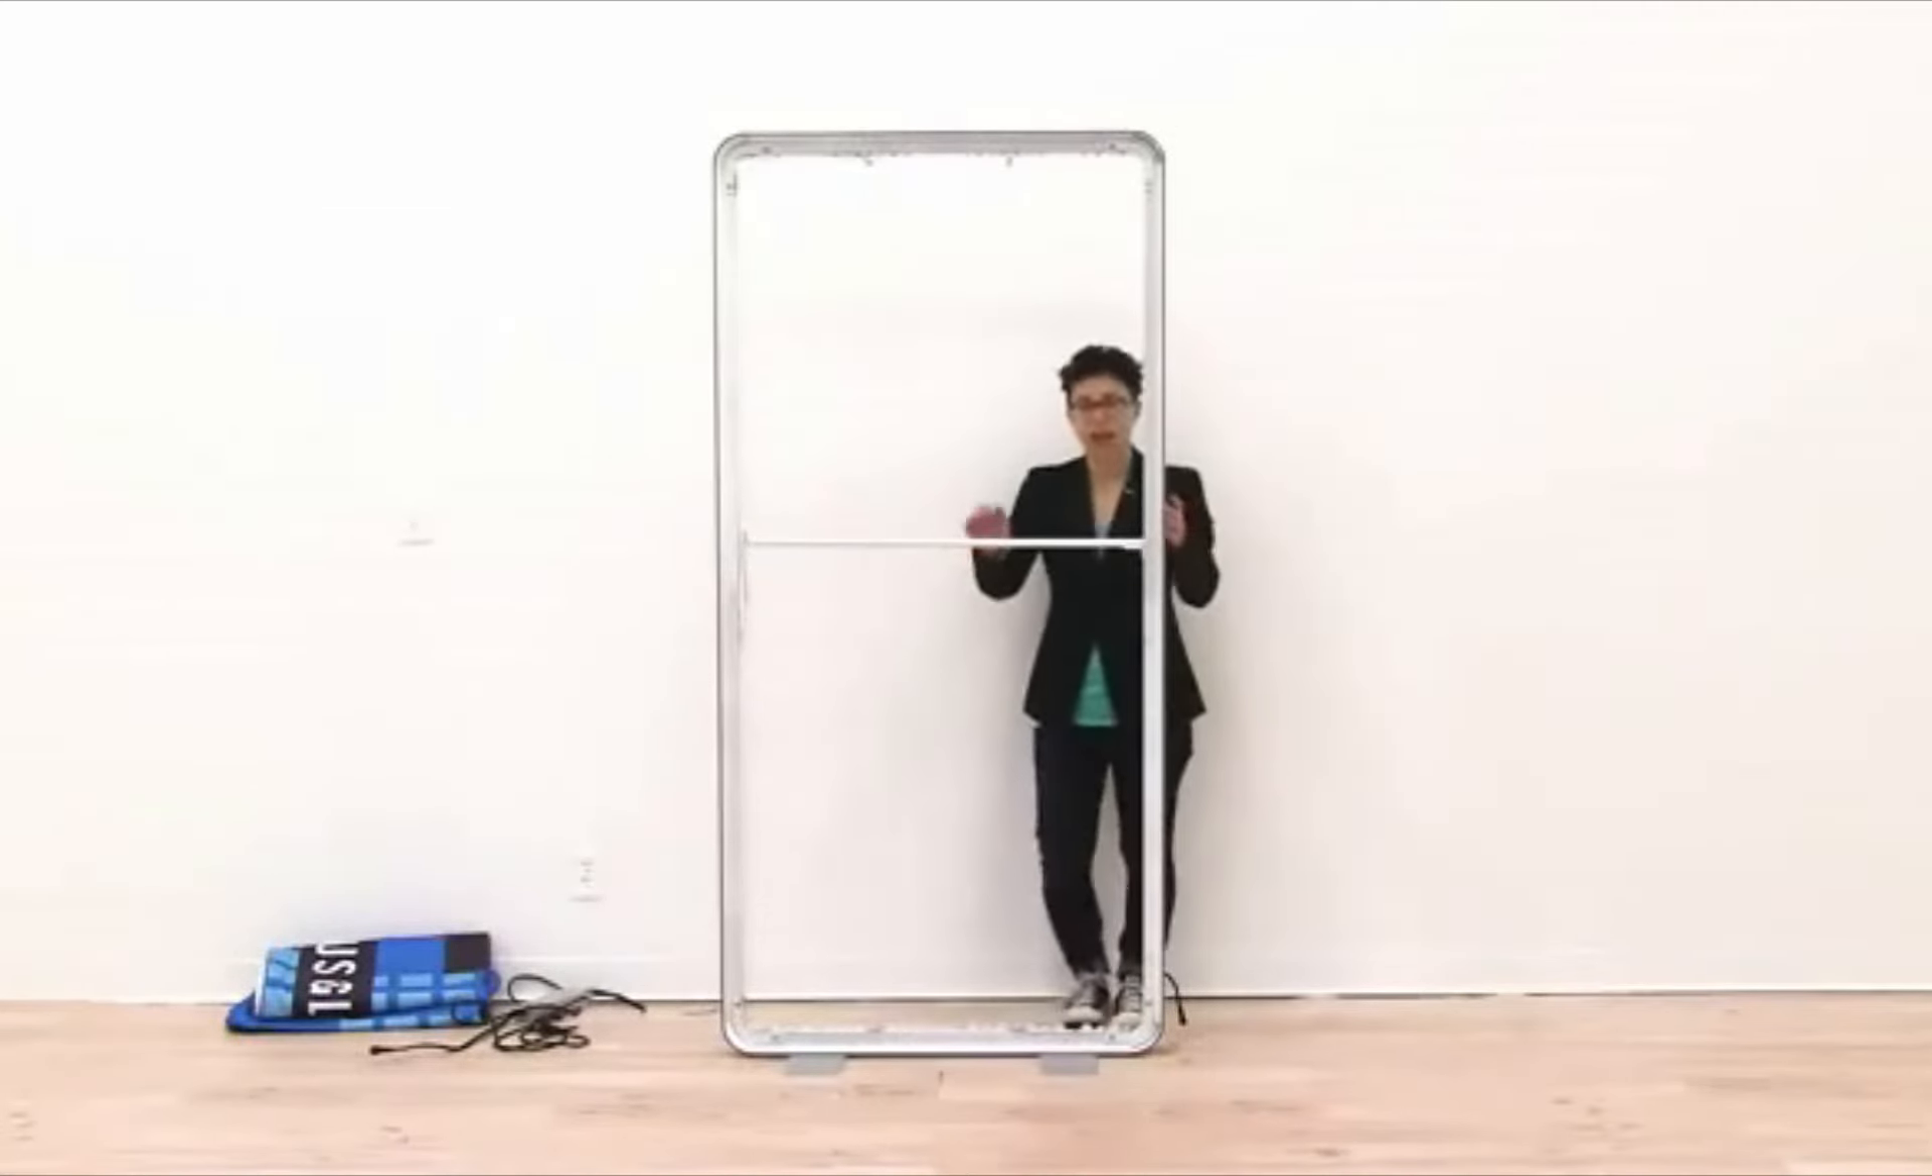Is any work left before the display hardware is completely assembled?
No.